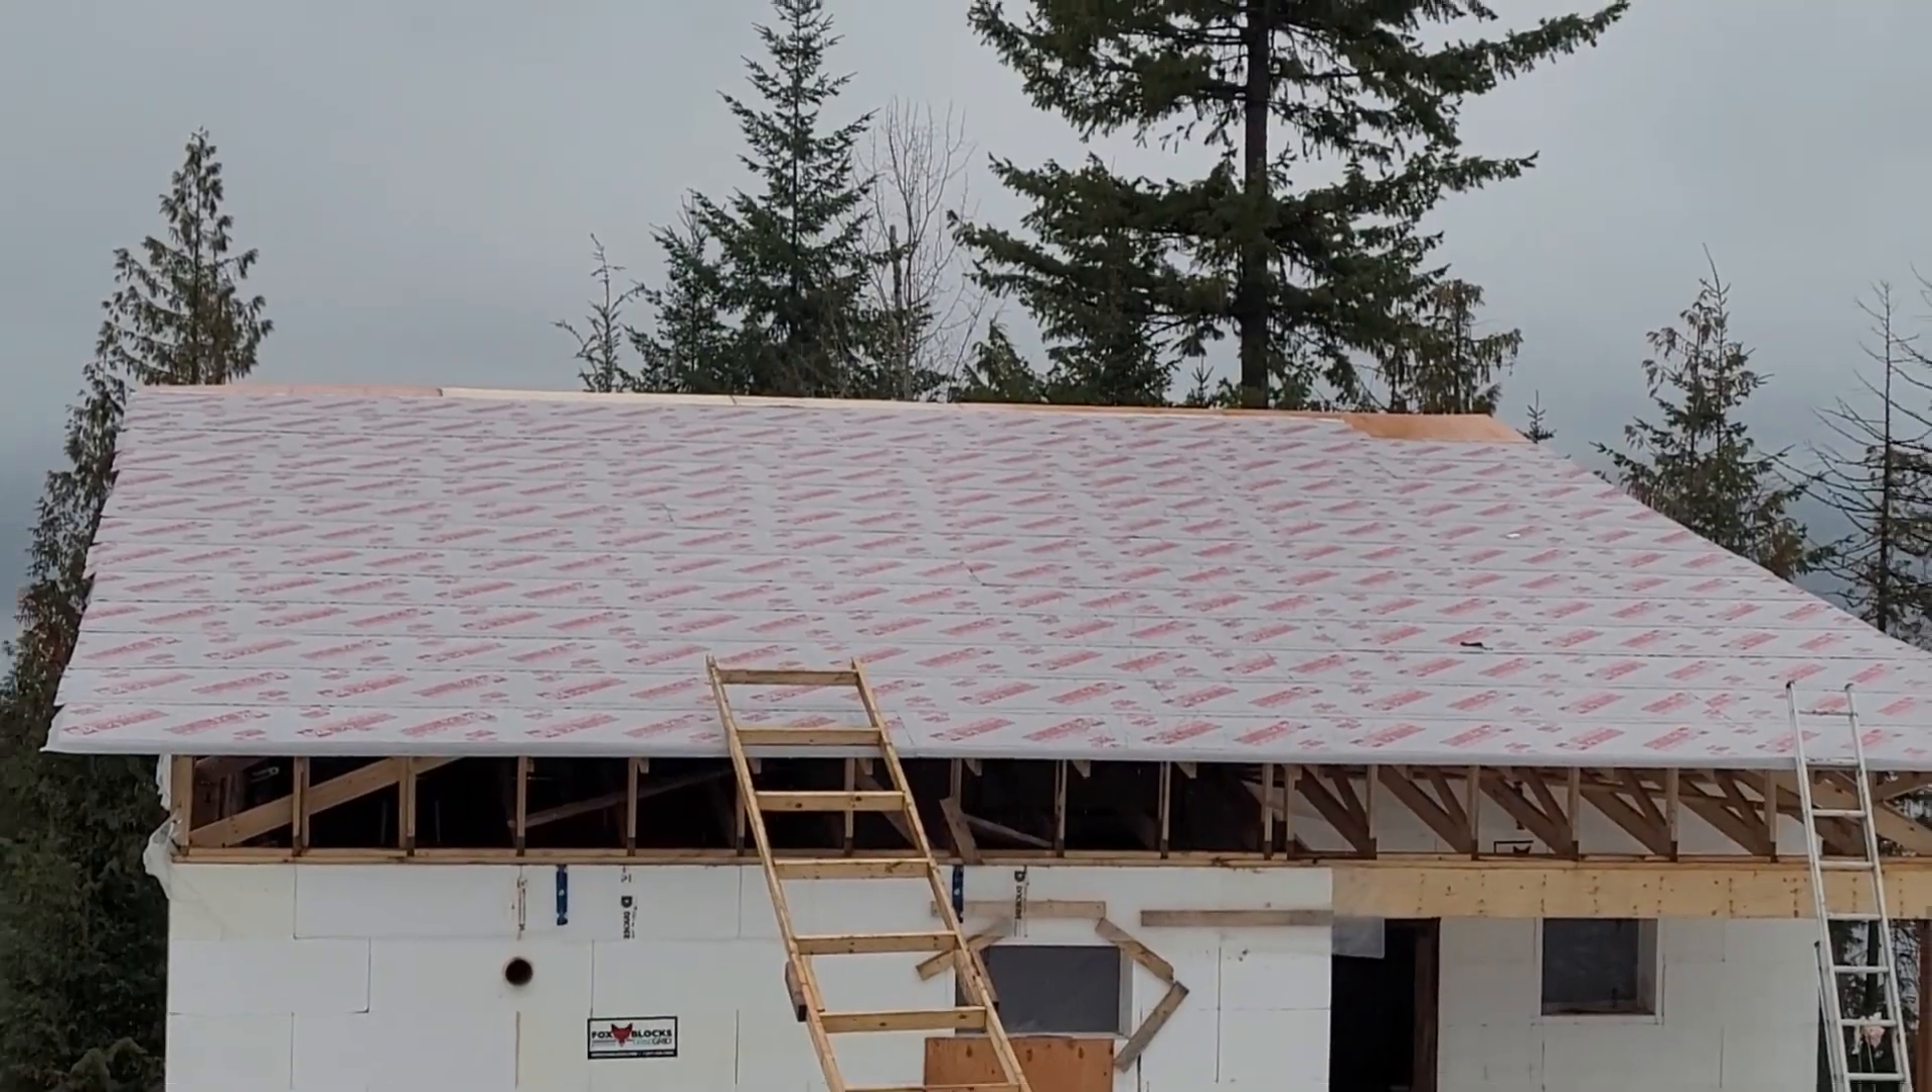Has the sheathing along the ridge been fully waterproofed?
No.